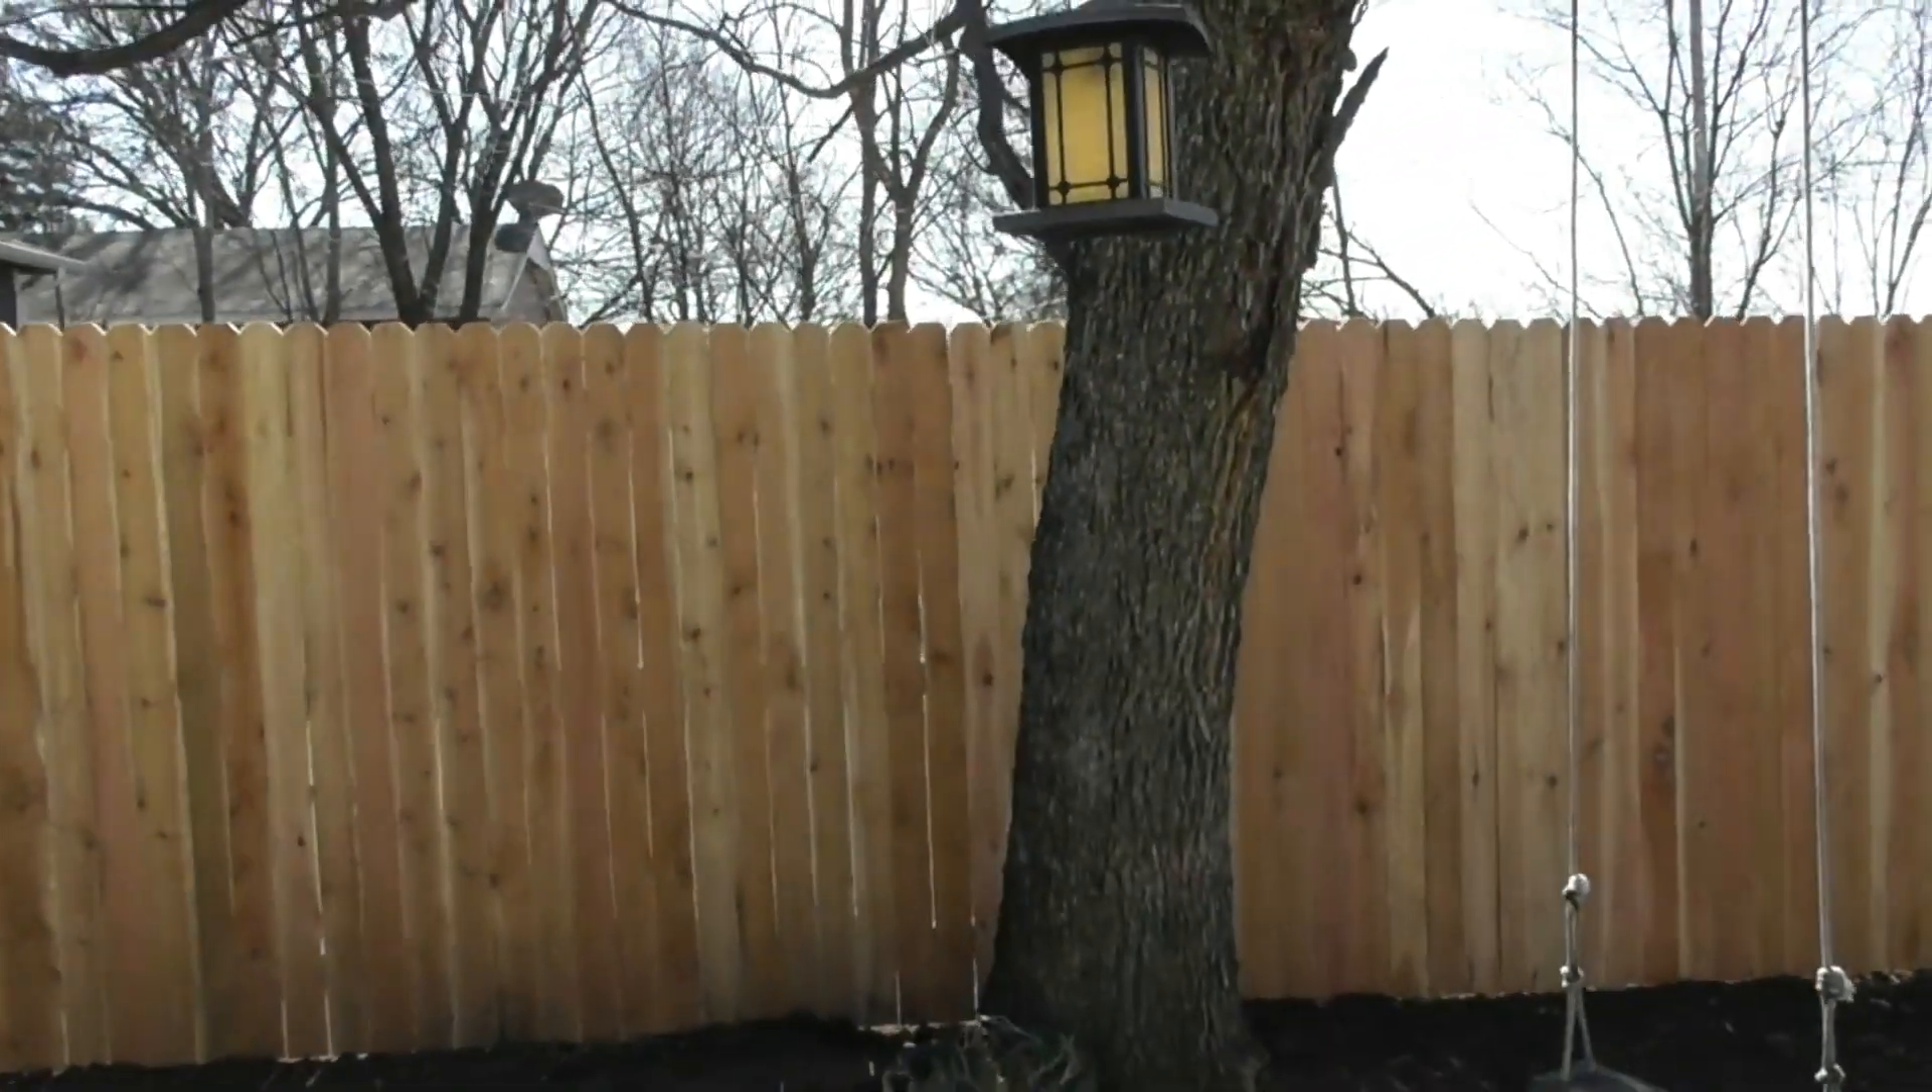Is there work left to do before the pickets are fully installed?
No.